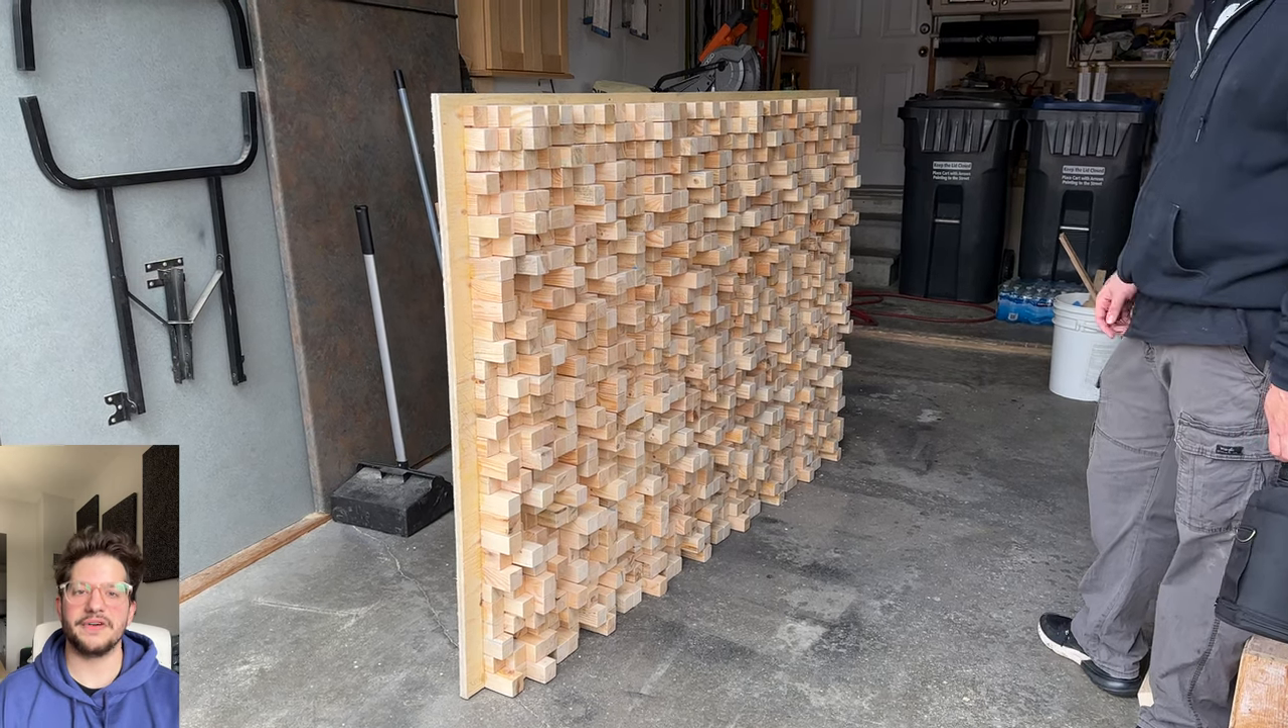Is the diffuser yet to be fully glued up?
No.